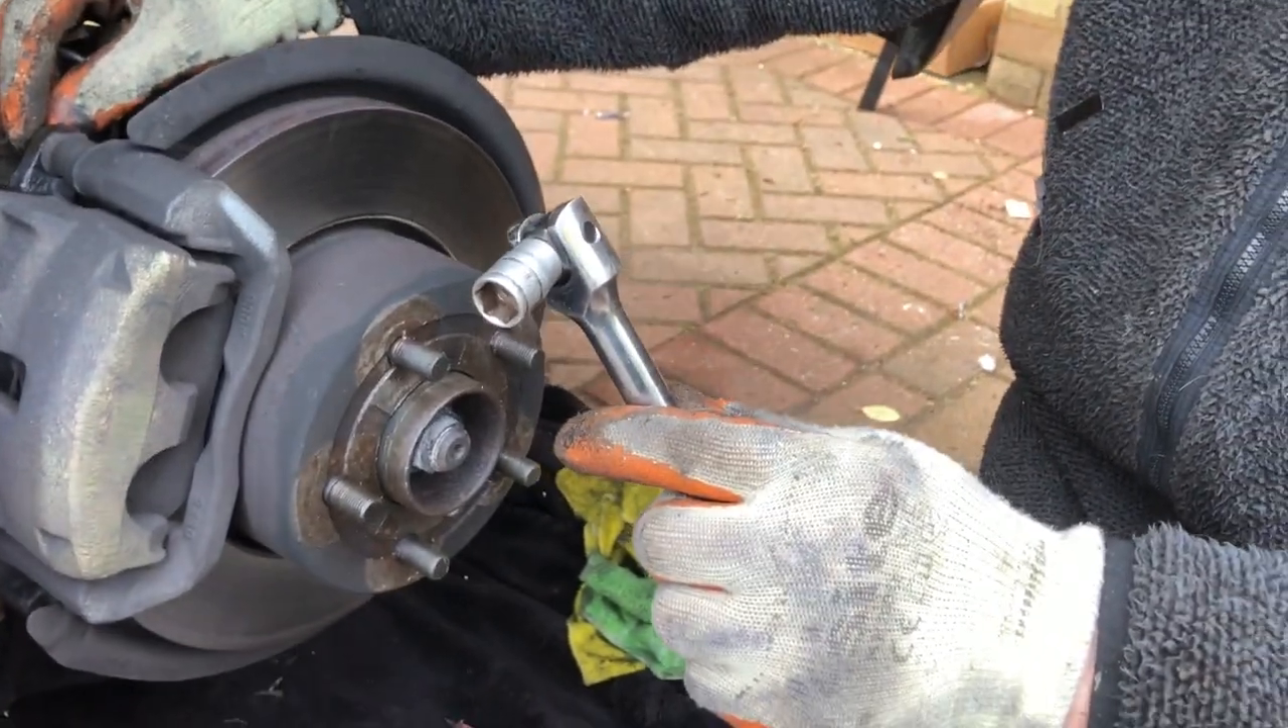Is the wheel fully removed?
Yes.